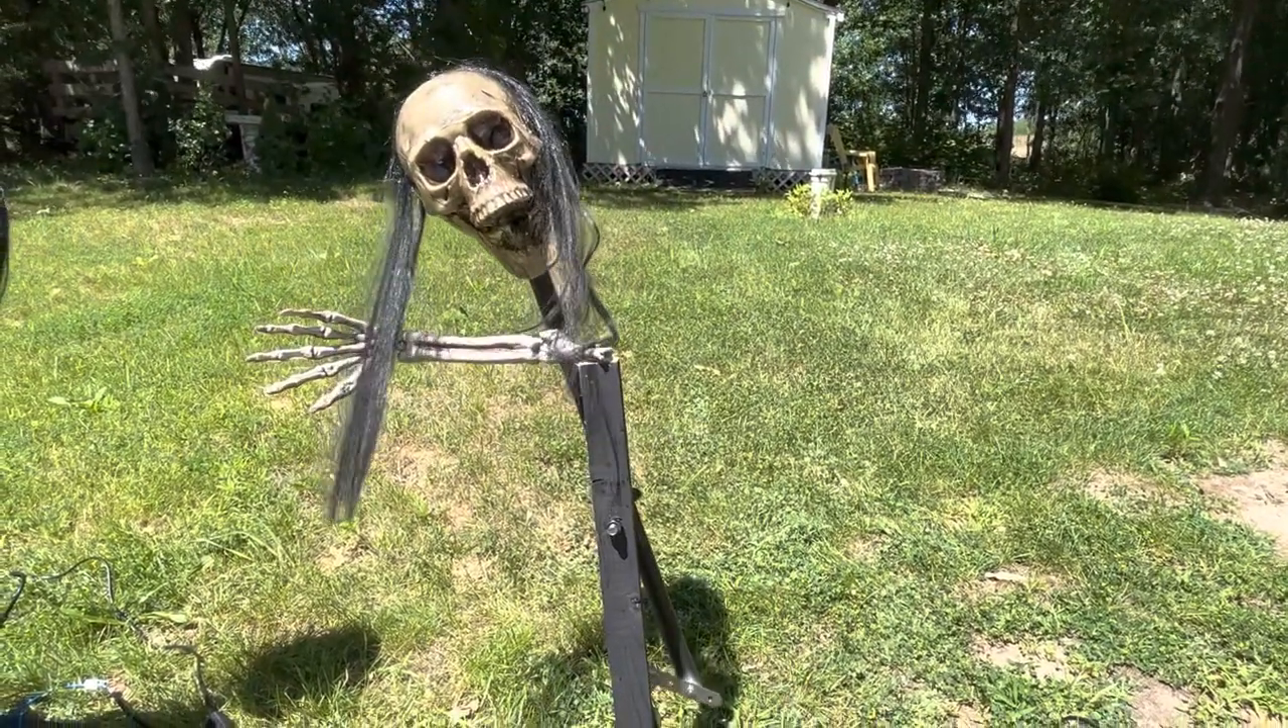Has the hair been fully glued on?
Yes.